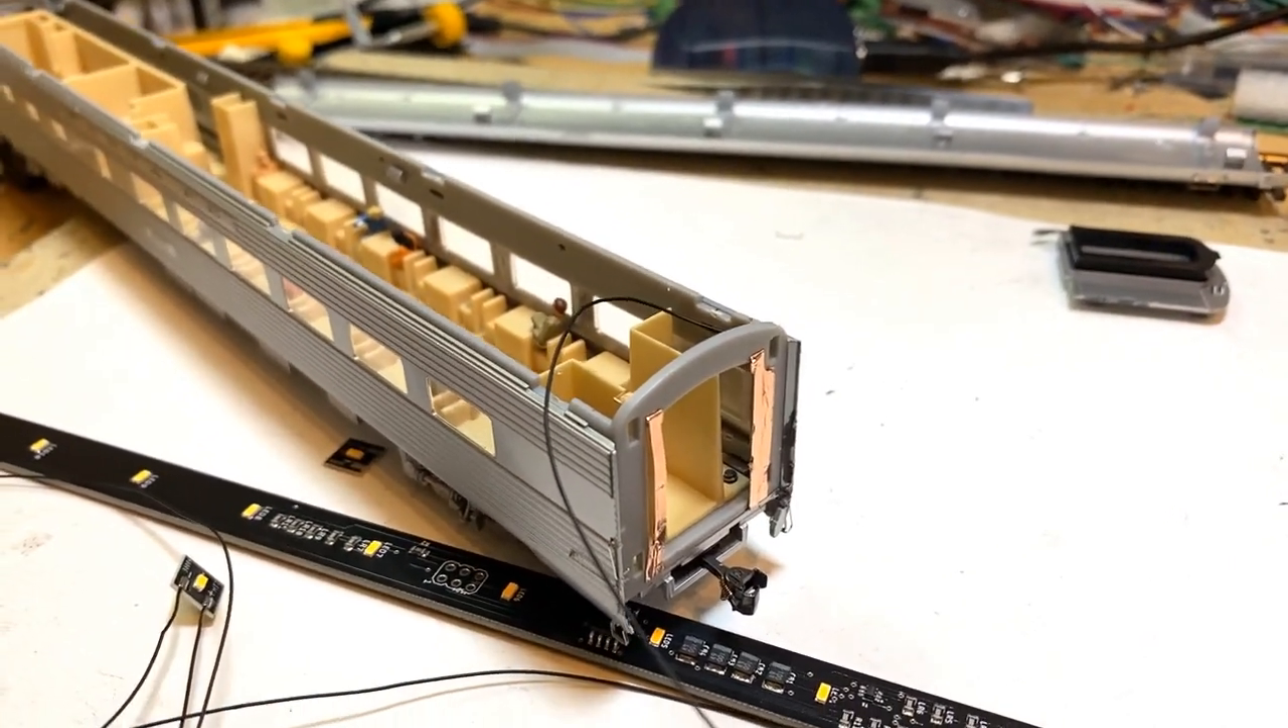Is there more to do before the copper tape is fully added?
No.